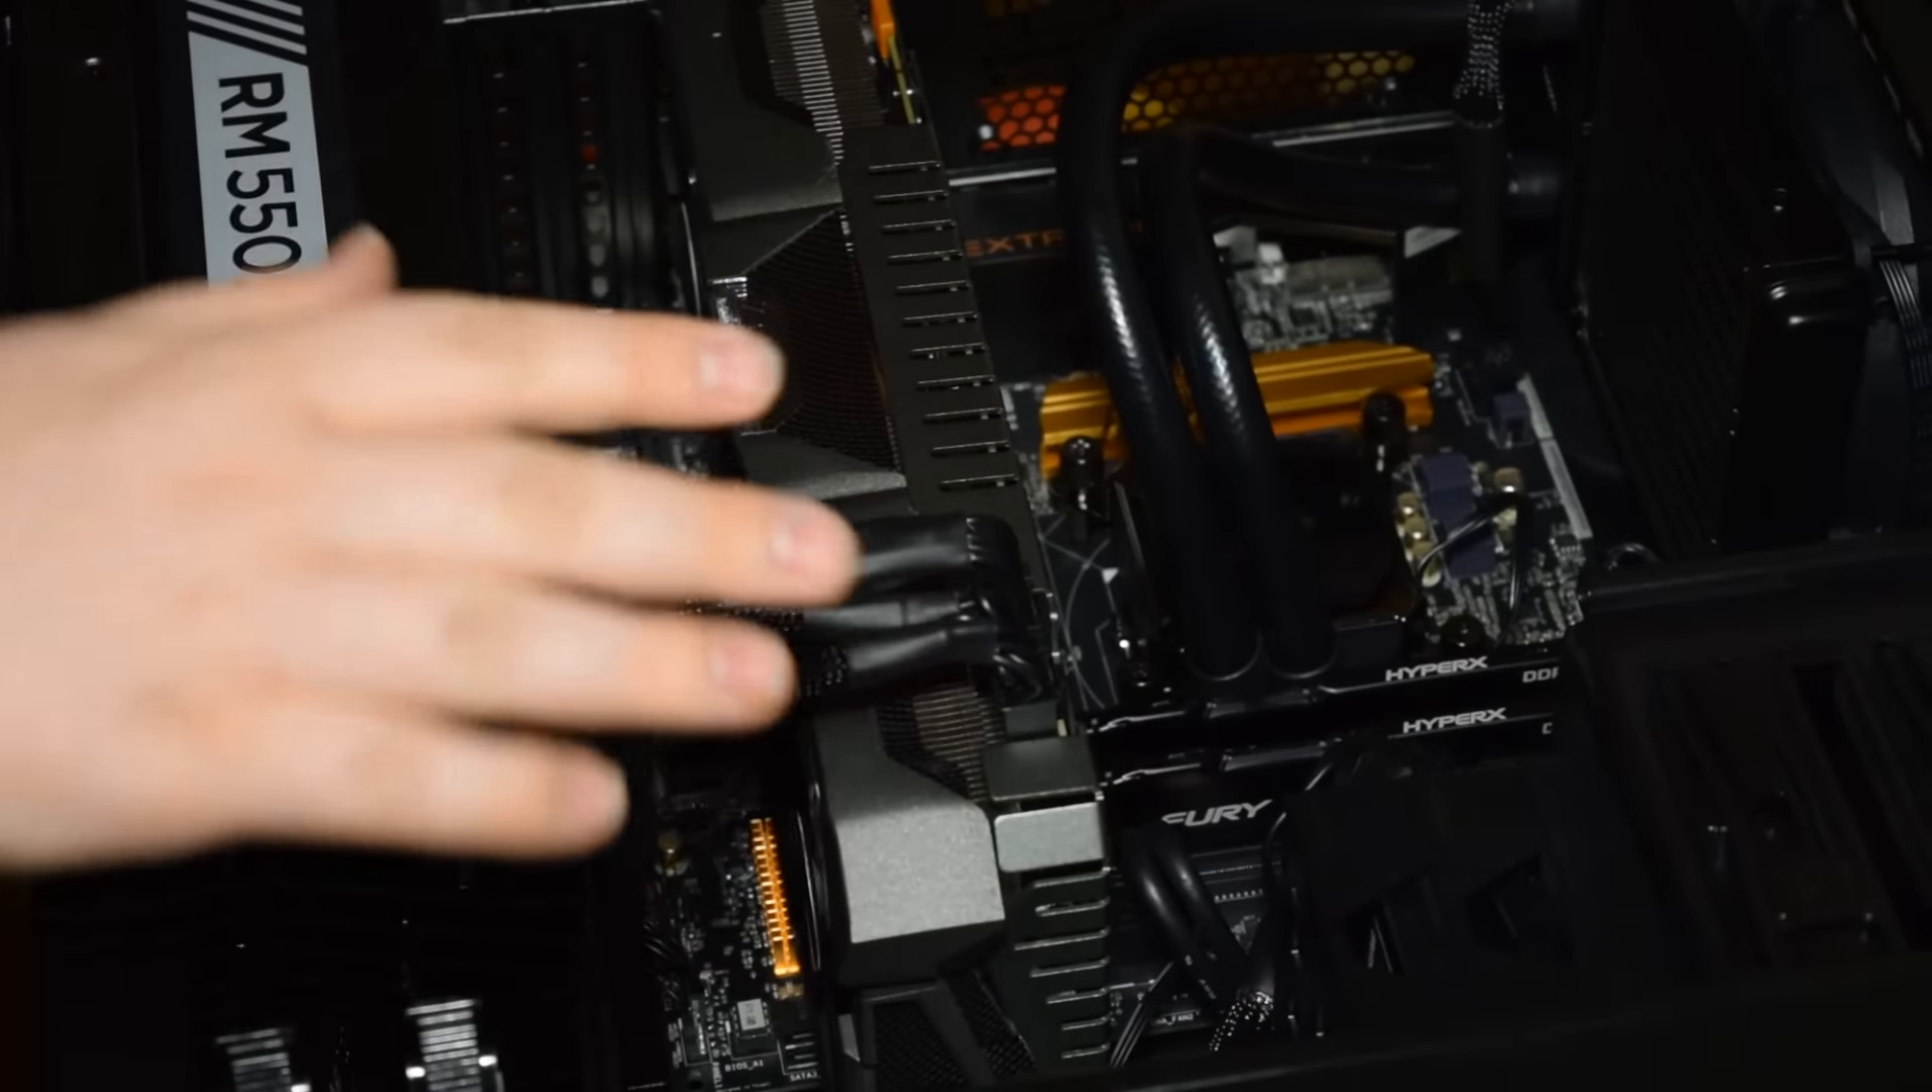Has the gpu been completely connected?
Yes.